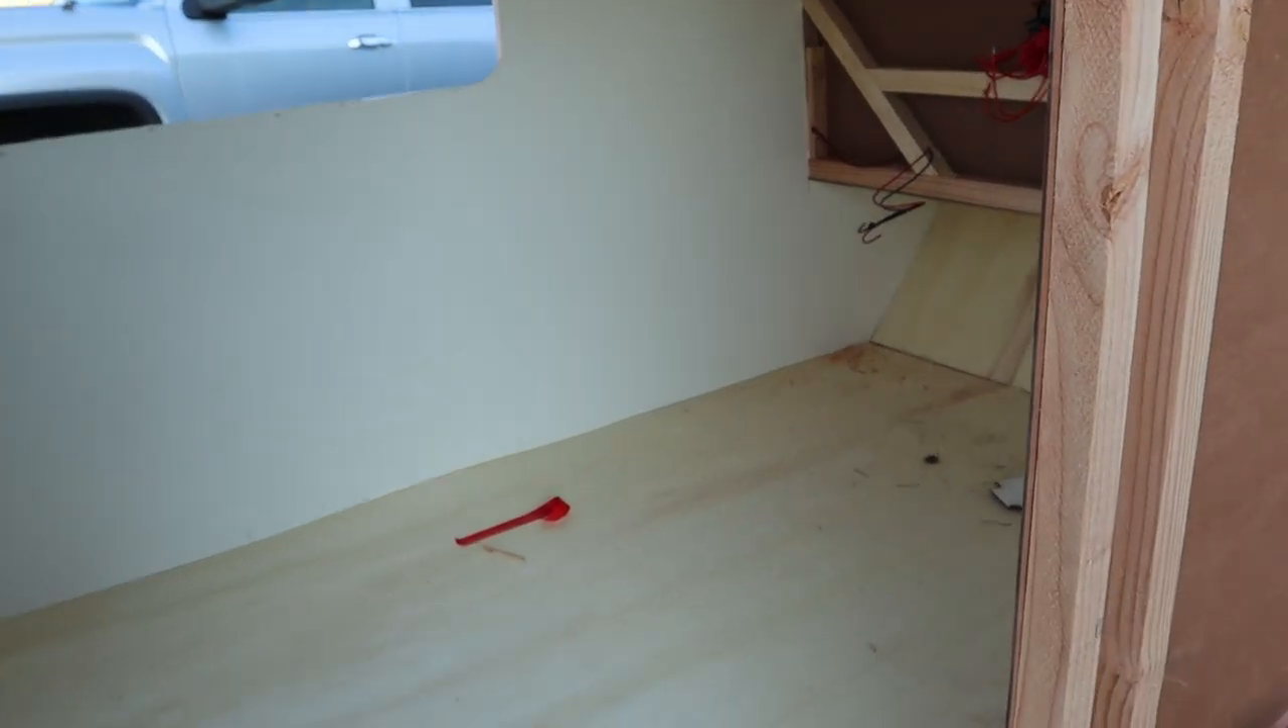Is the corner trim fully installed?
No.